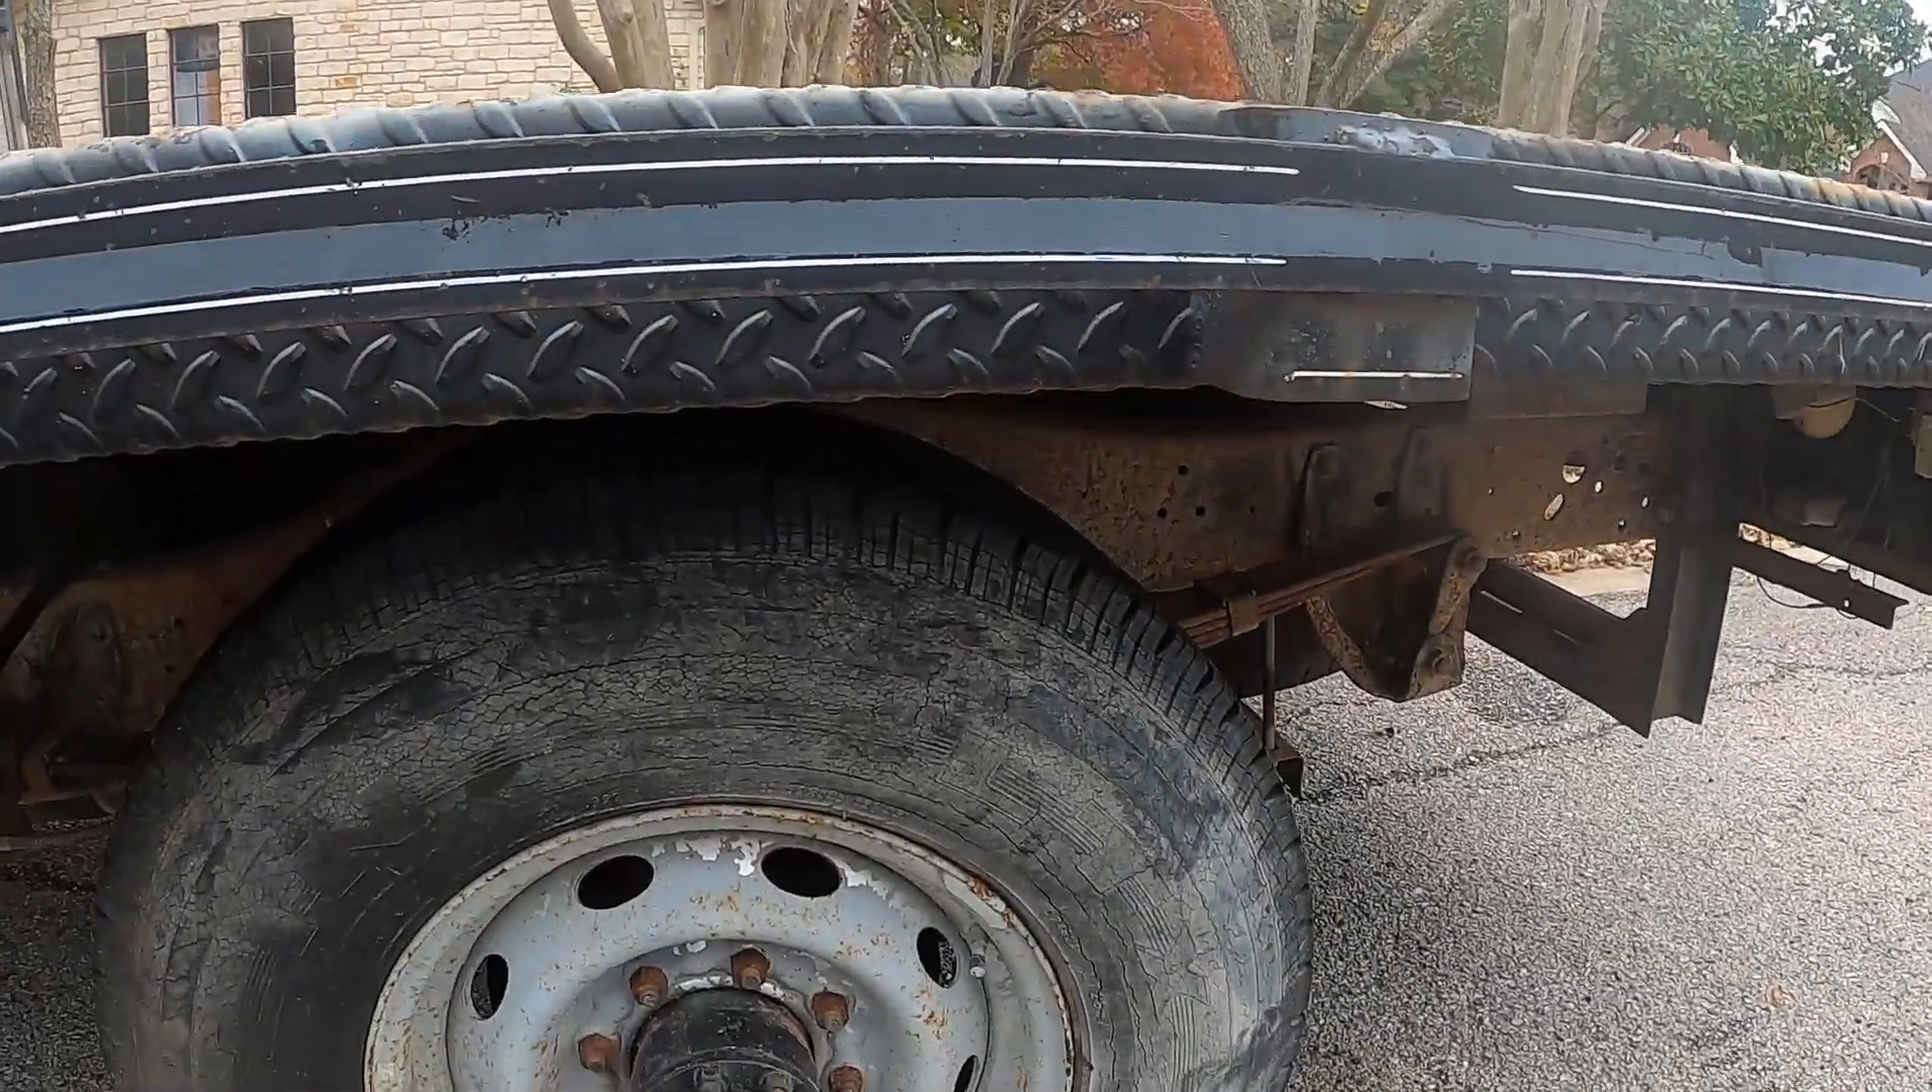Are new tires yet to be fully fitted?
Yes.